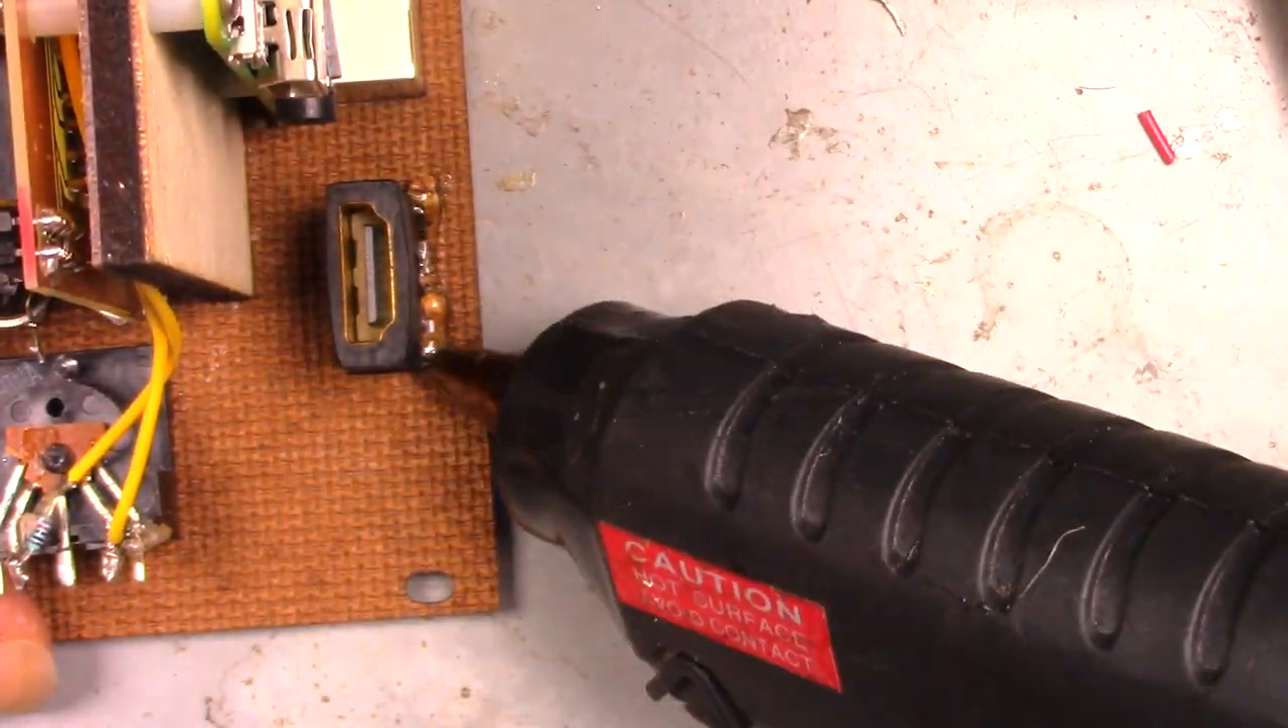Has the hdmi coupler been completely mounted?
No.